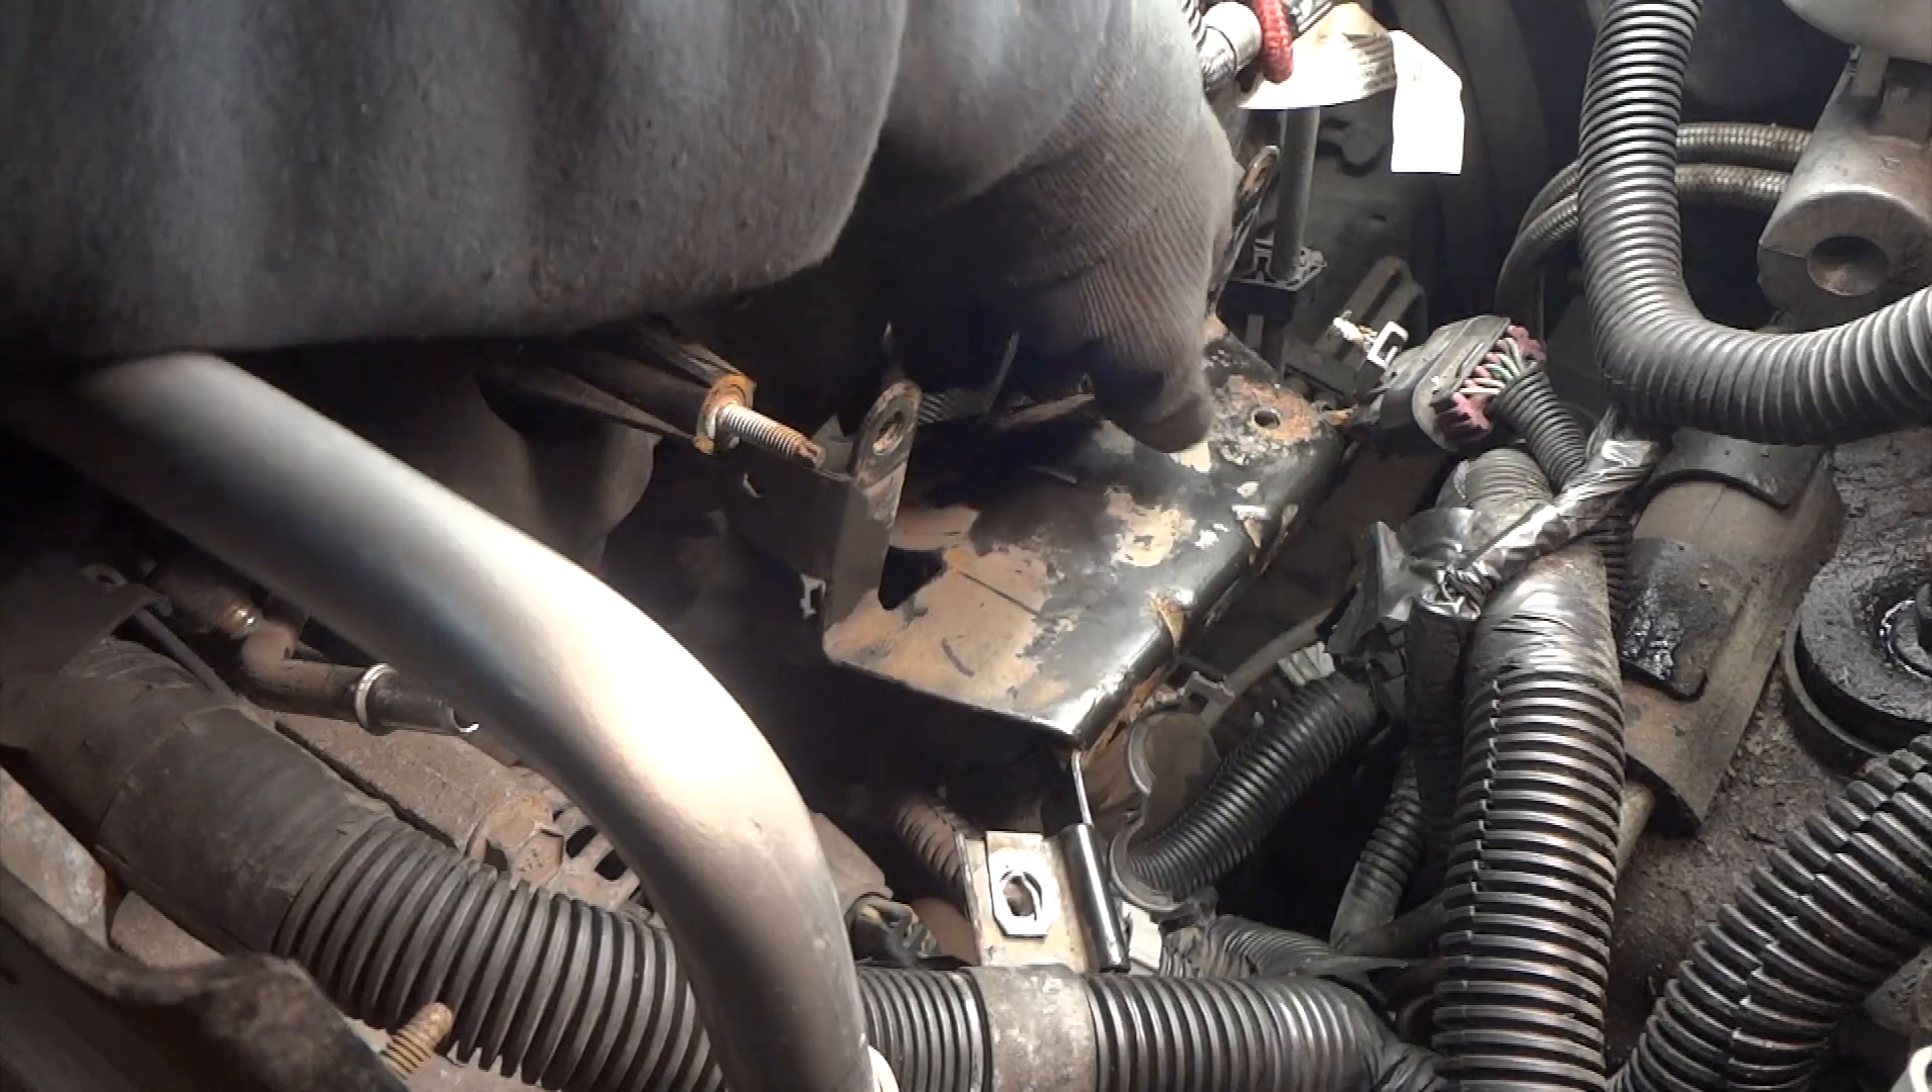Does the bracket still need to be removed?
Yes.